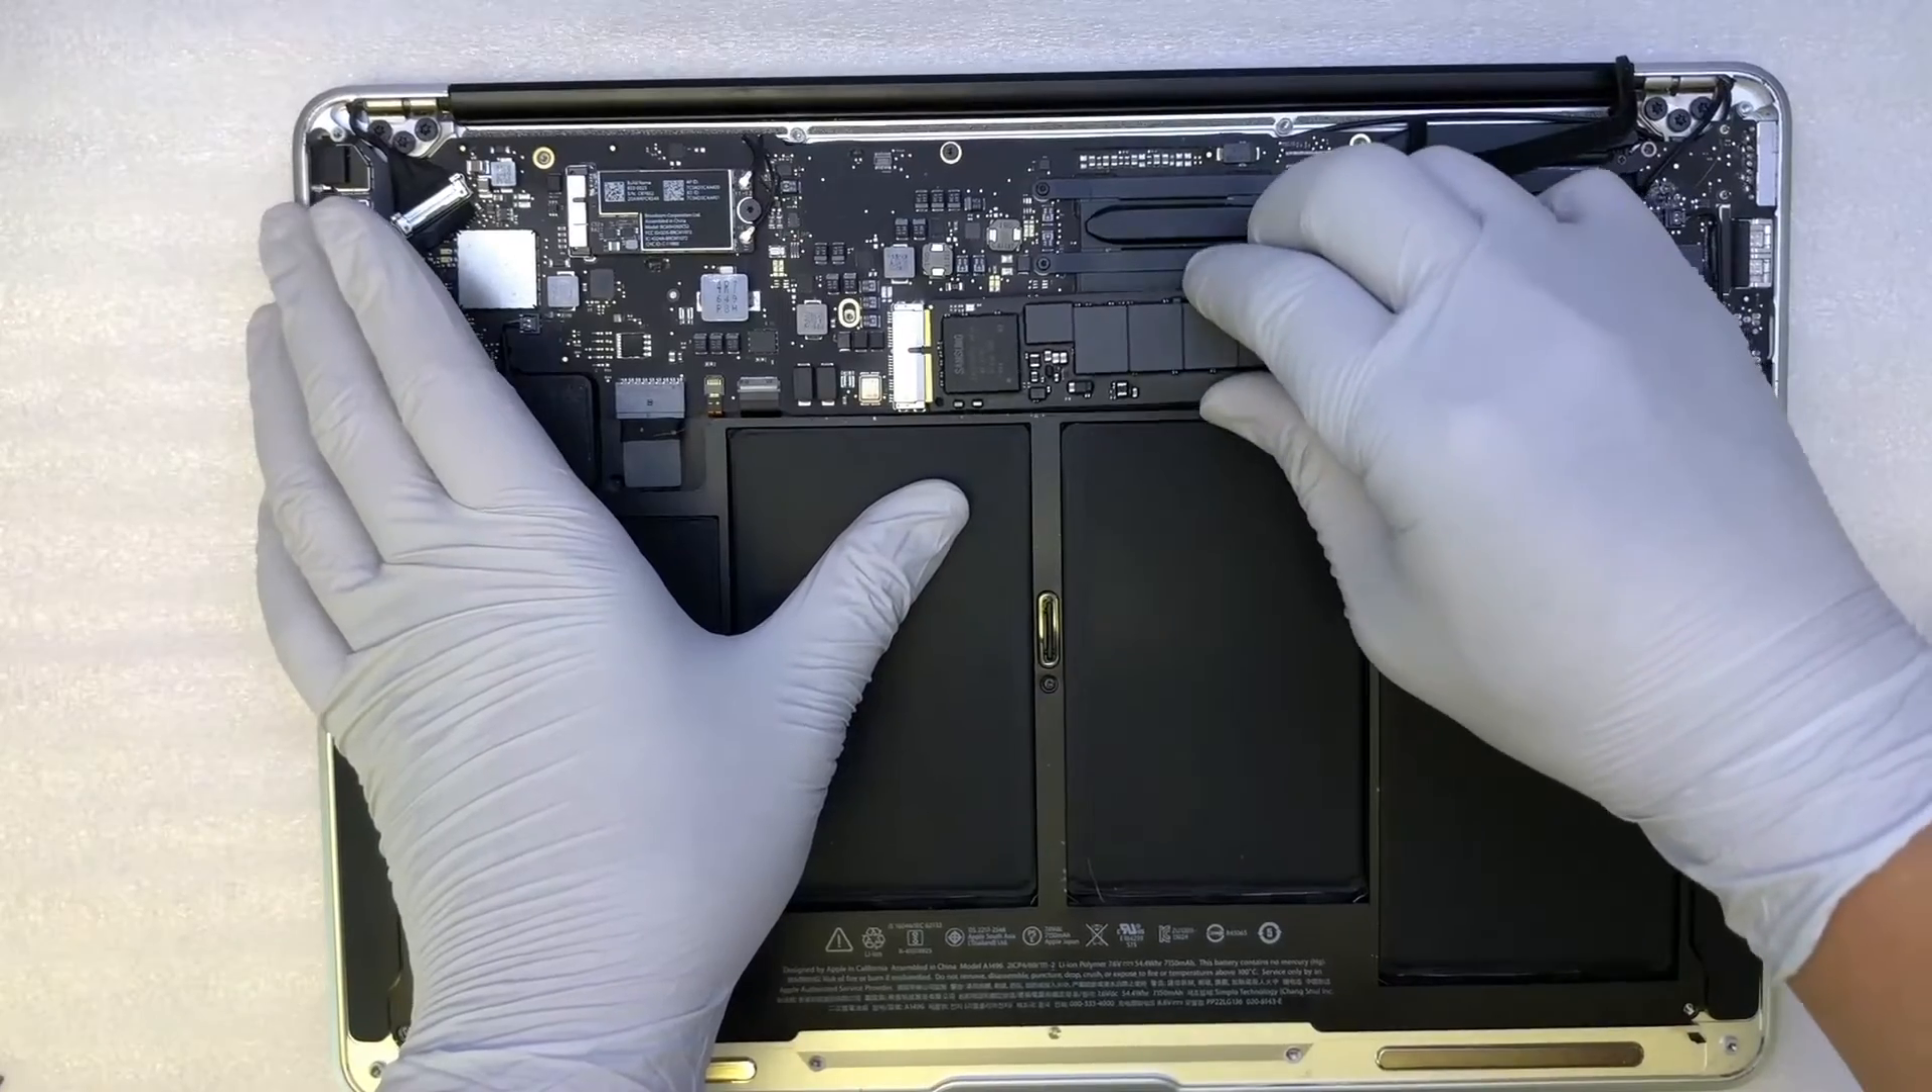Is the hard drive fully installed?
No.